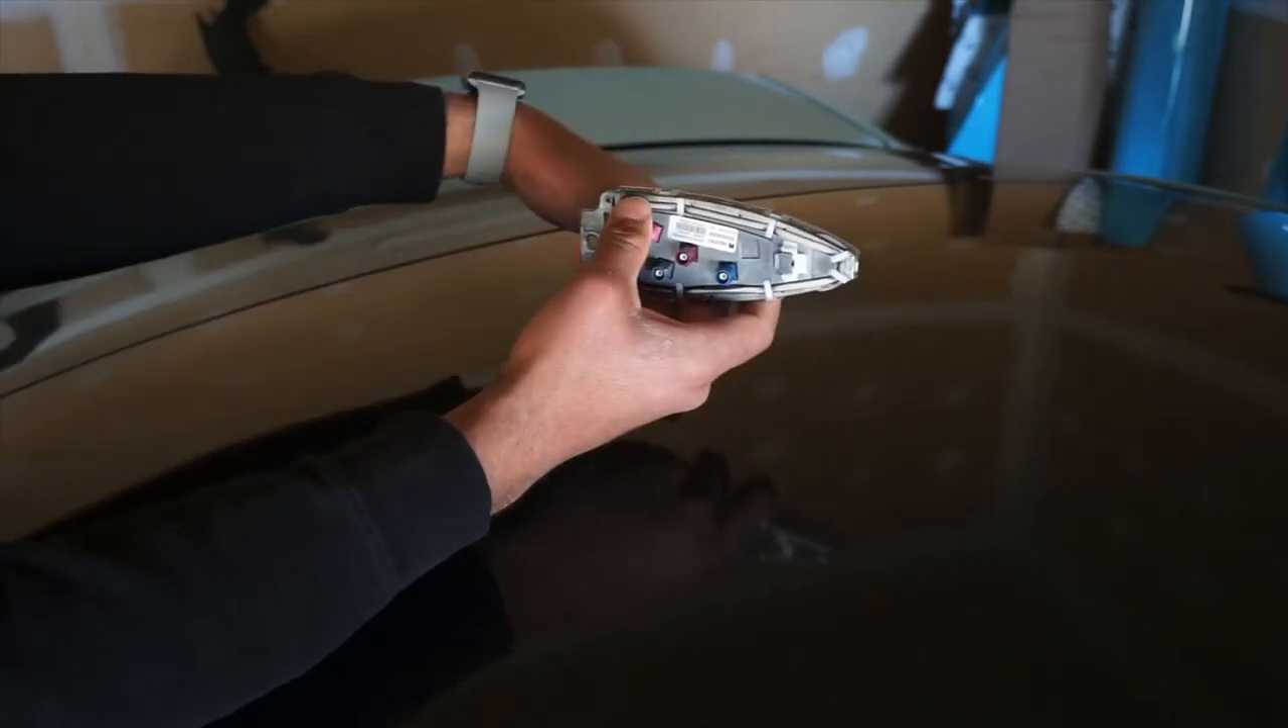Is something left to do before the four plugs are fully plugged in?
Yes.